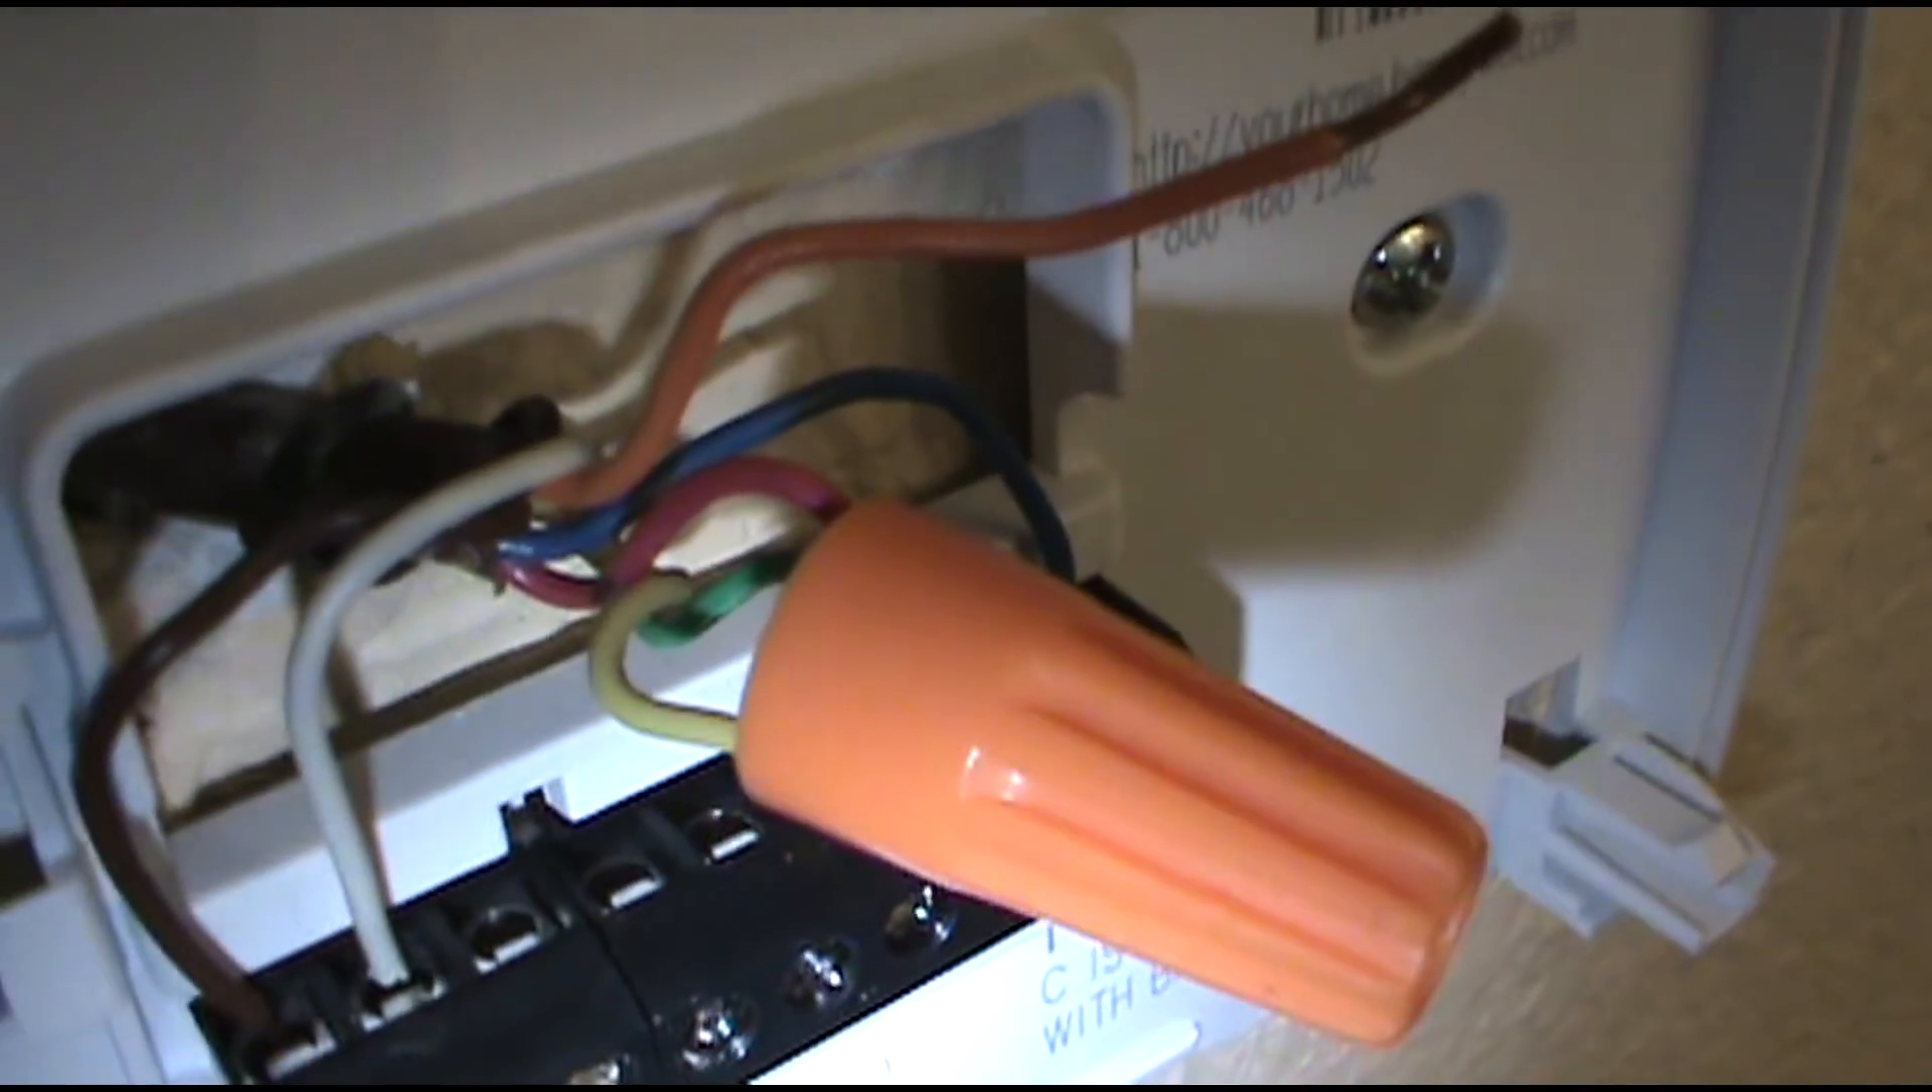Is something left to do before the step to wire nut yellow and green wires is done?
No.